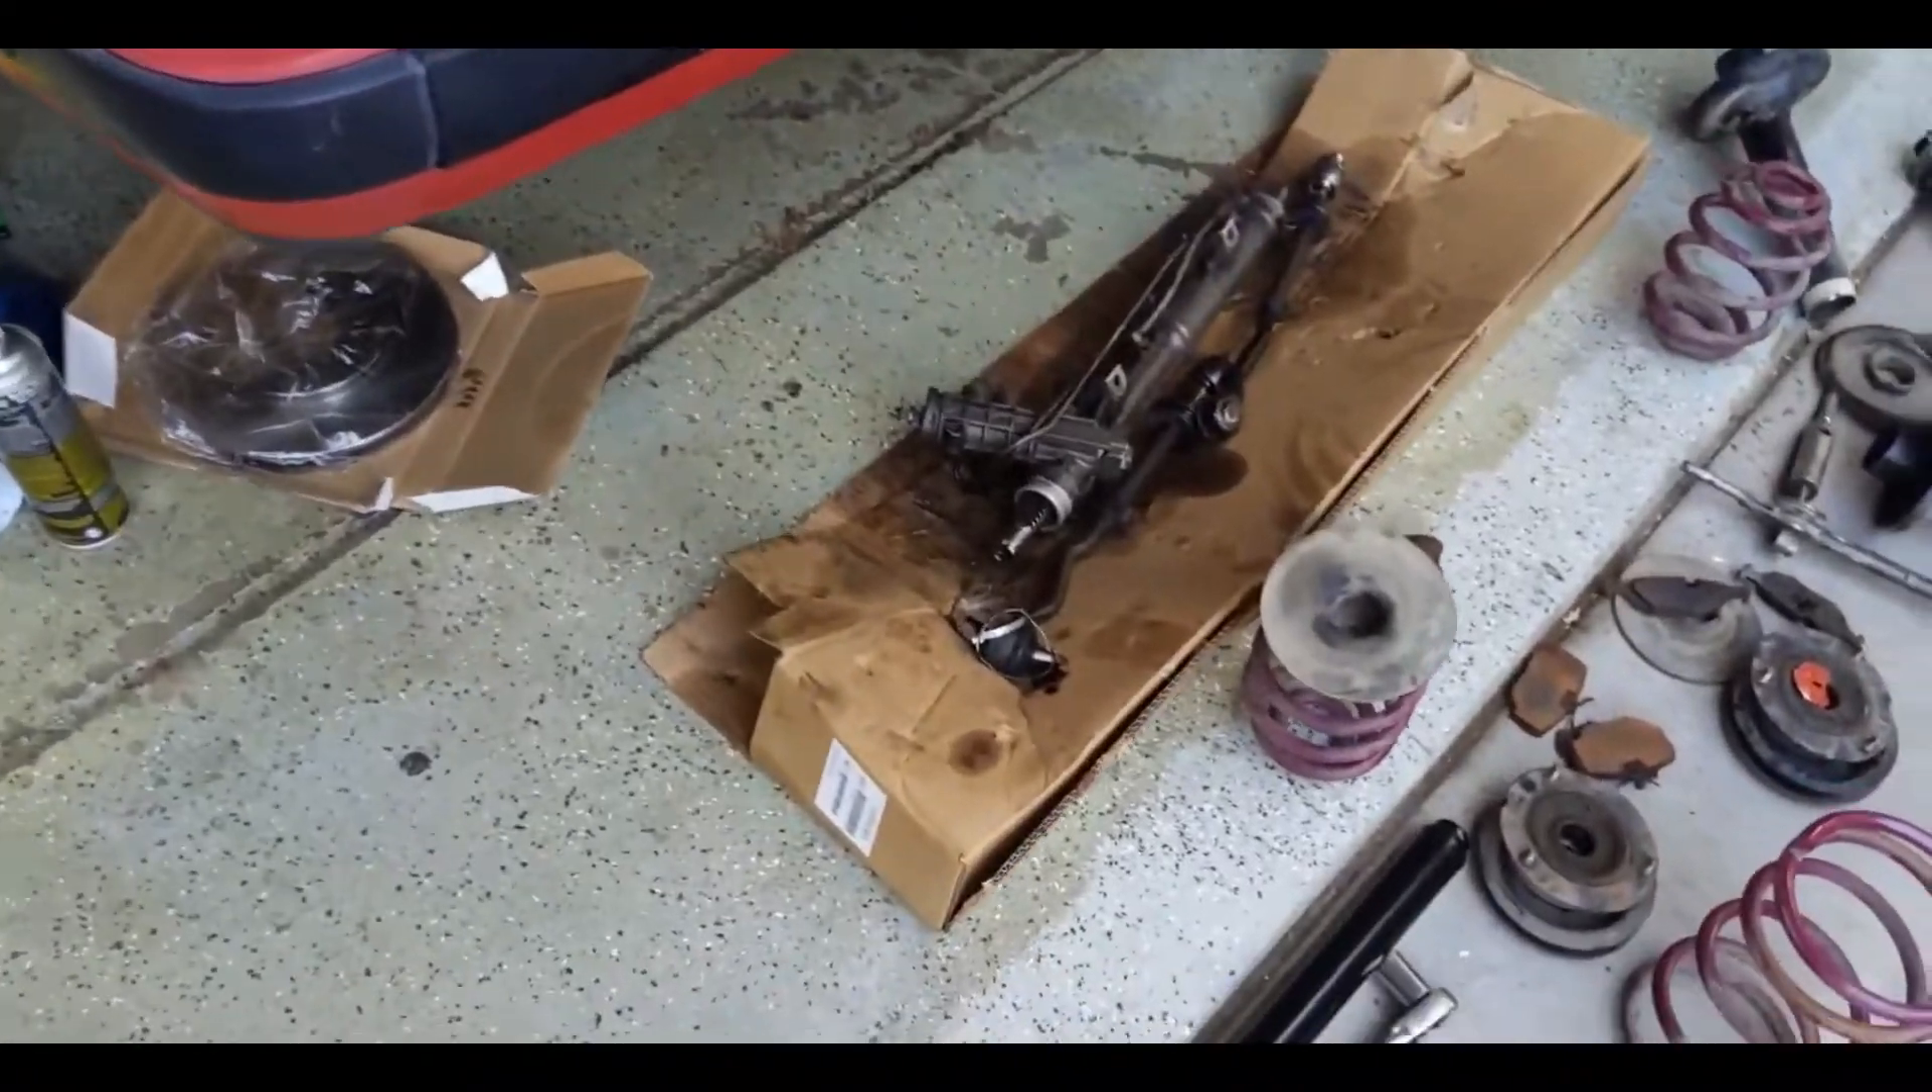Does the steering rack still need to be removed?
No.